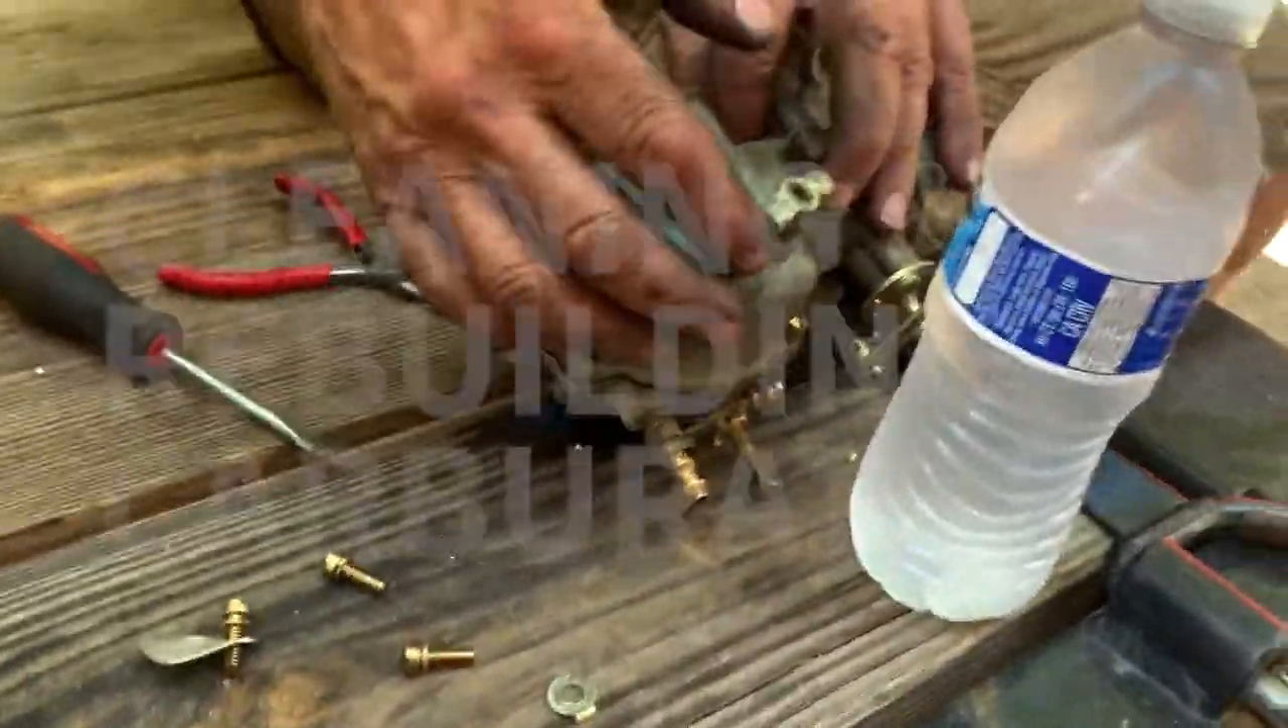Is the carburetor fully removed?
Yes.